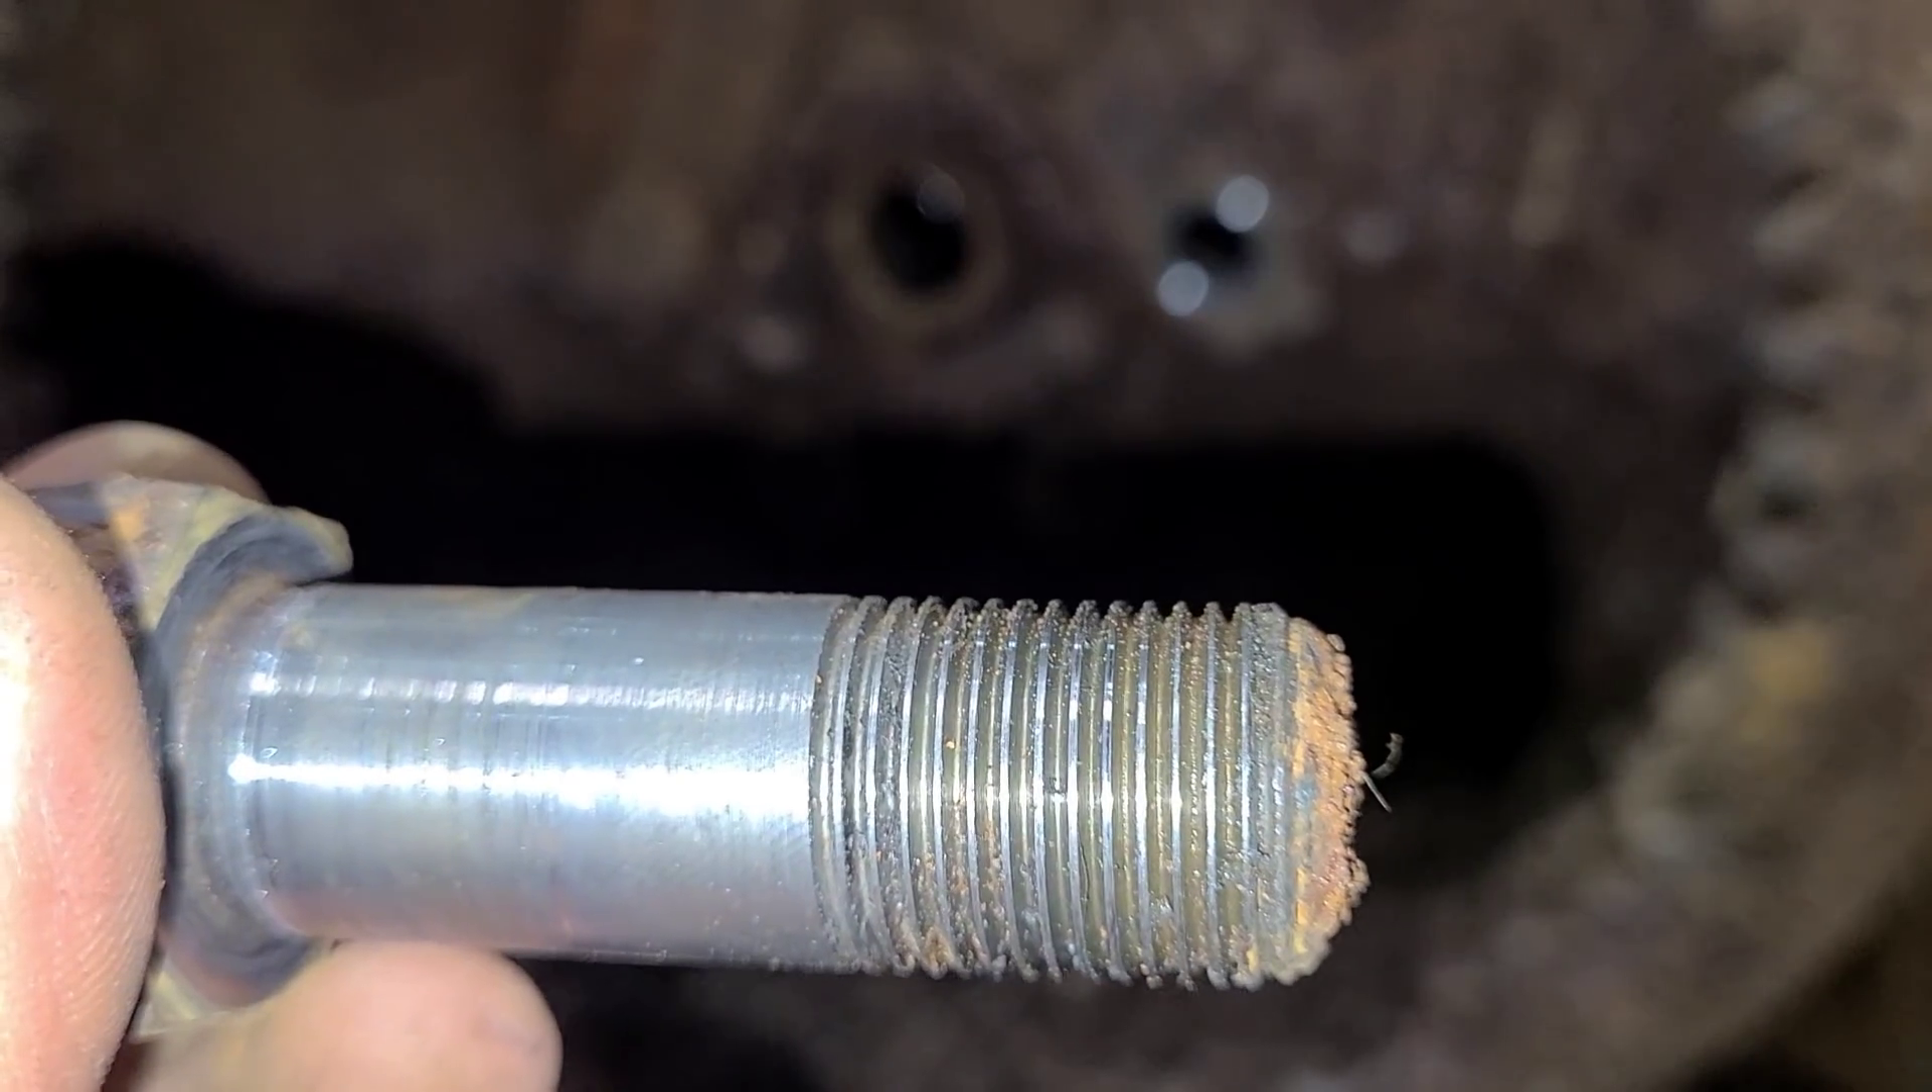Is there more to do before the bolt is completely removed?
No.